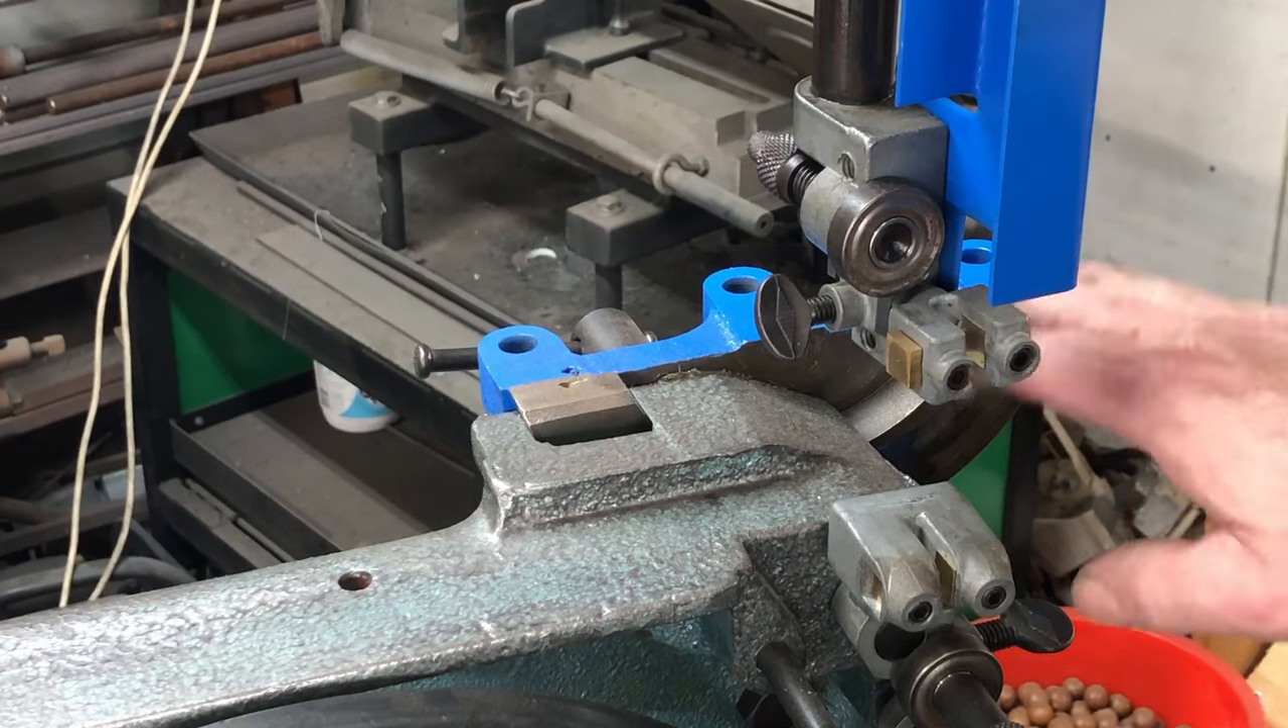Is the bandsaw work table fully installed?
No.